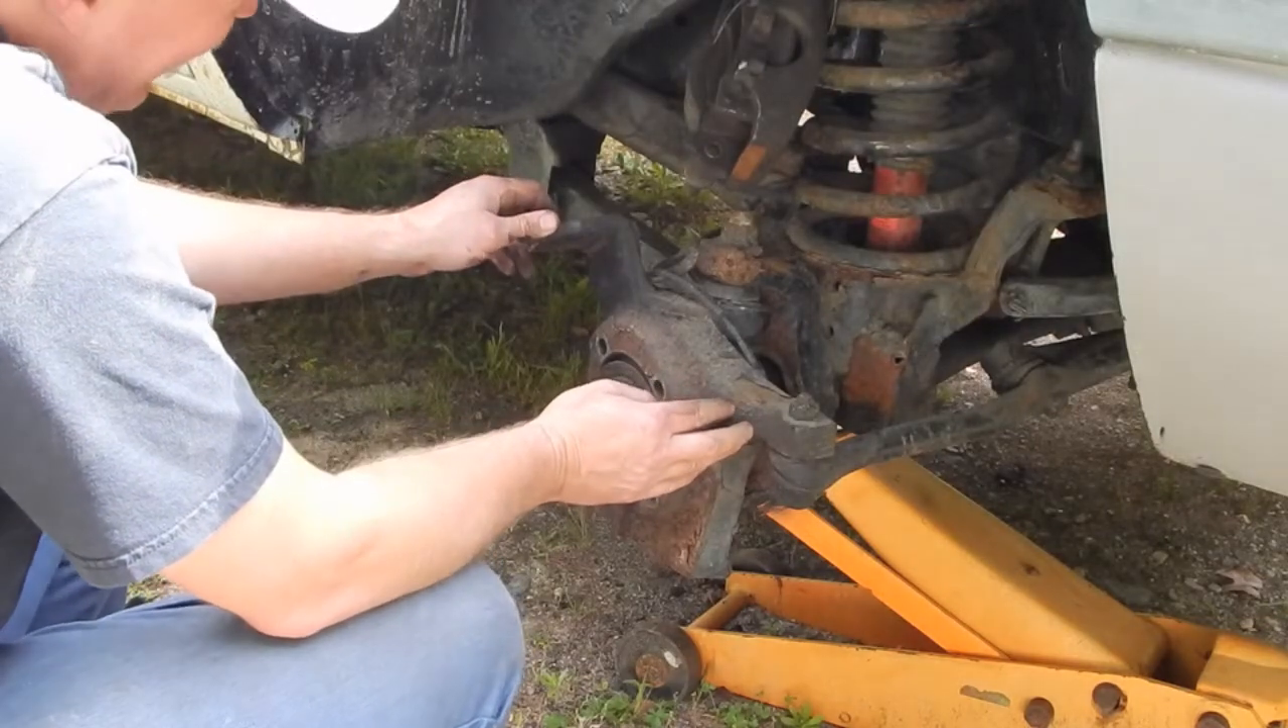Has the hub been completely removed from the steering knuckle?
Yes.